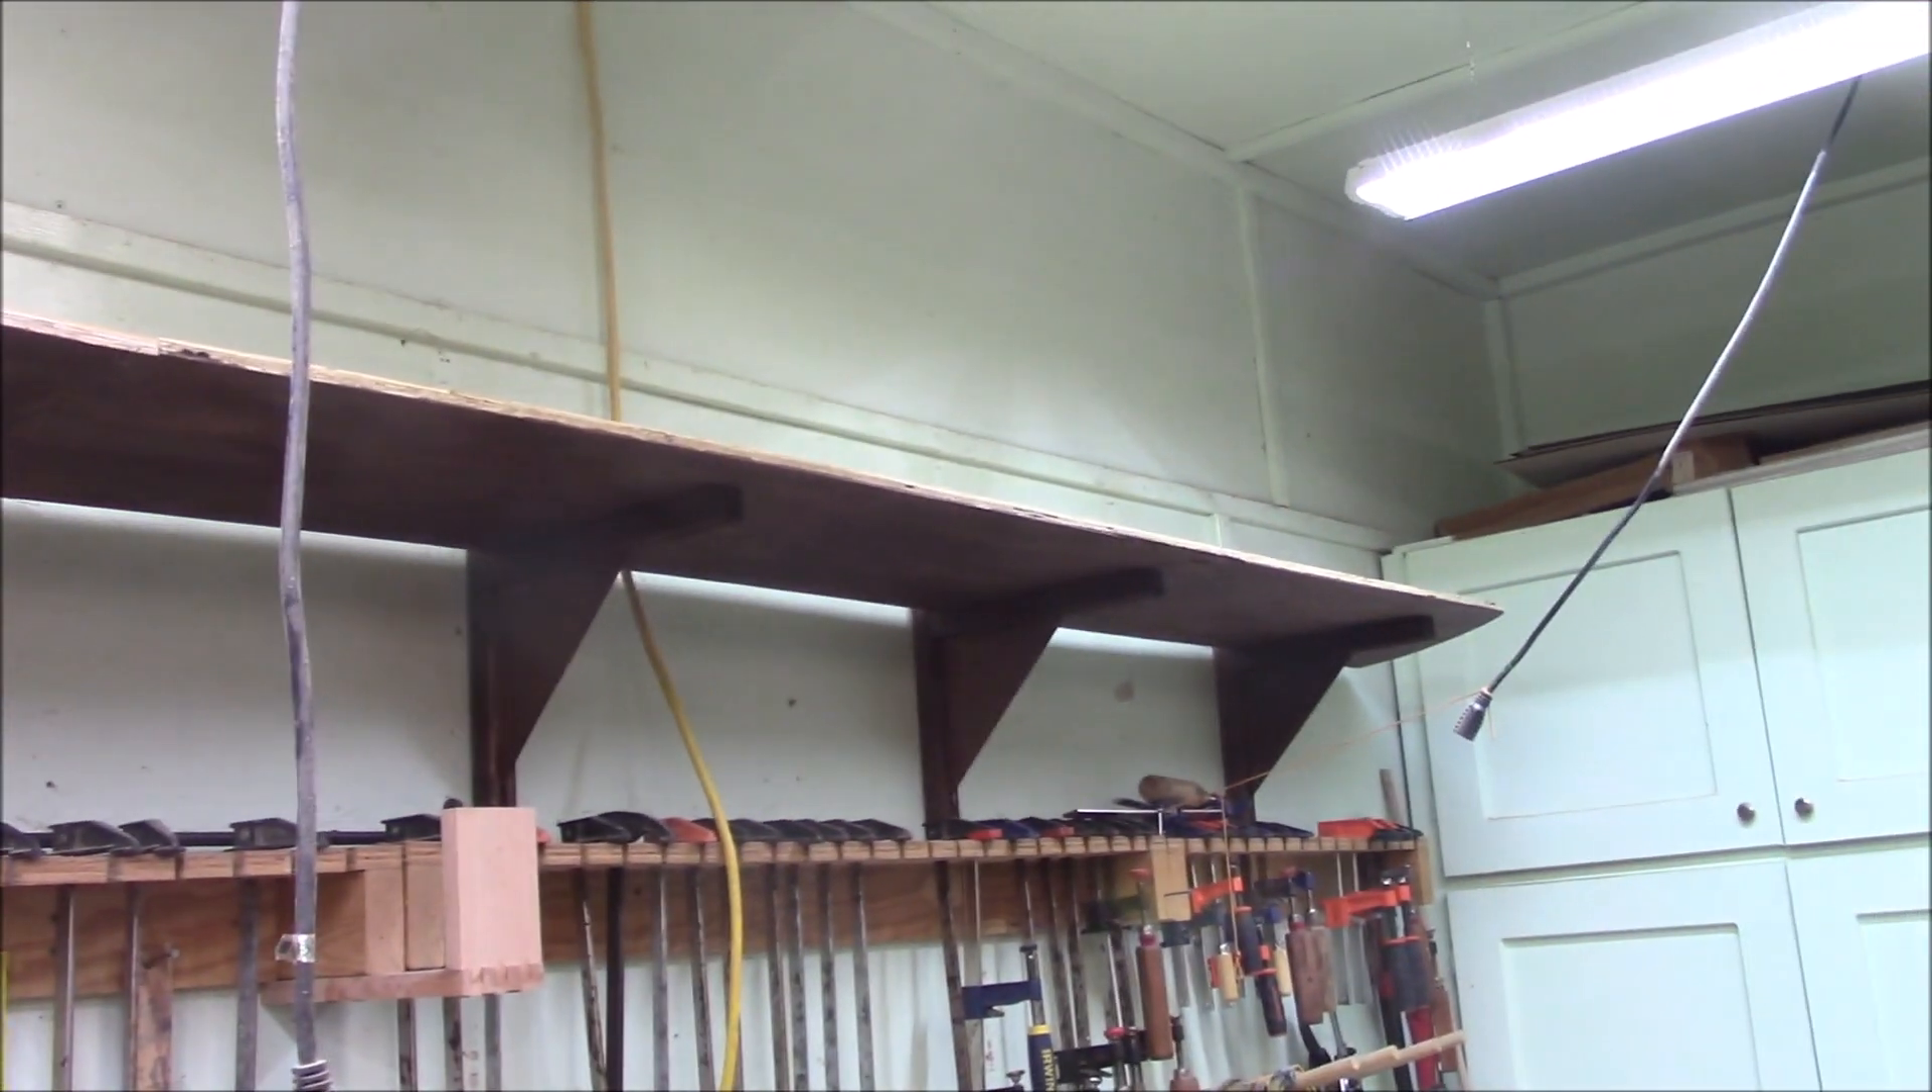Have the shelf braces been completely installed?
Yes.